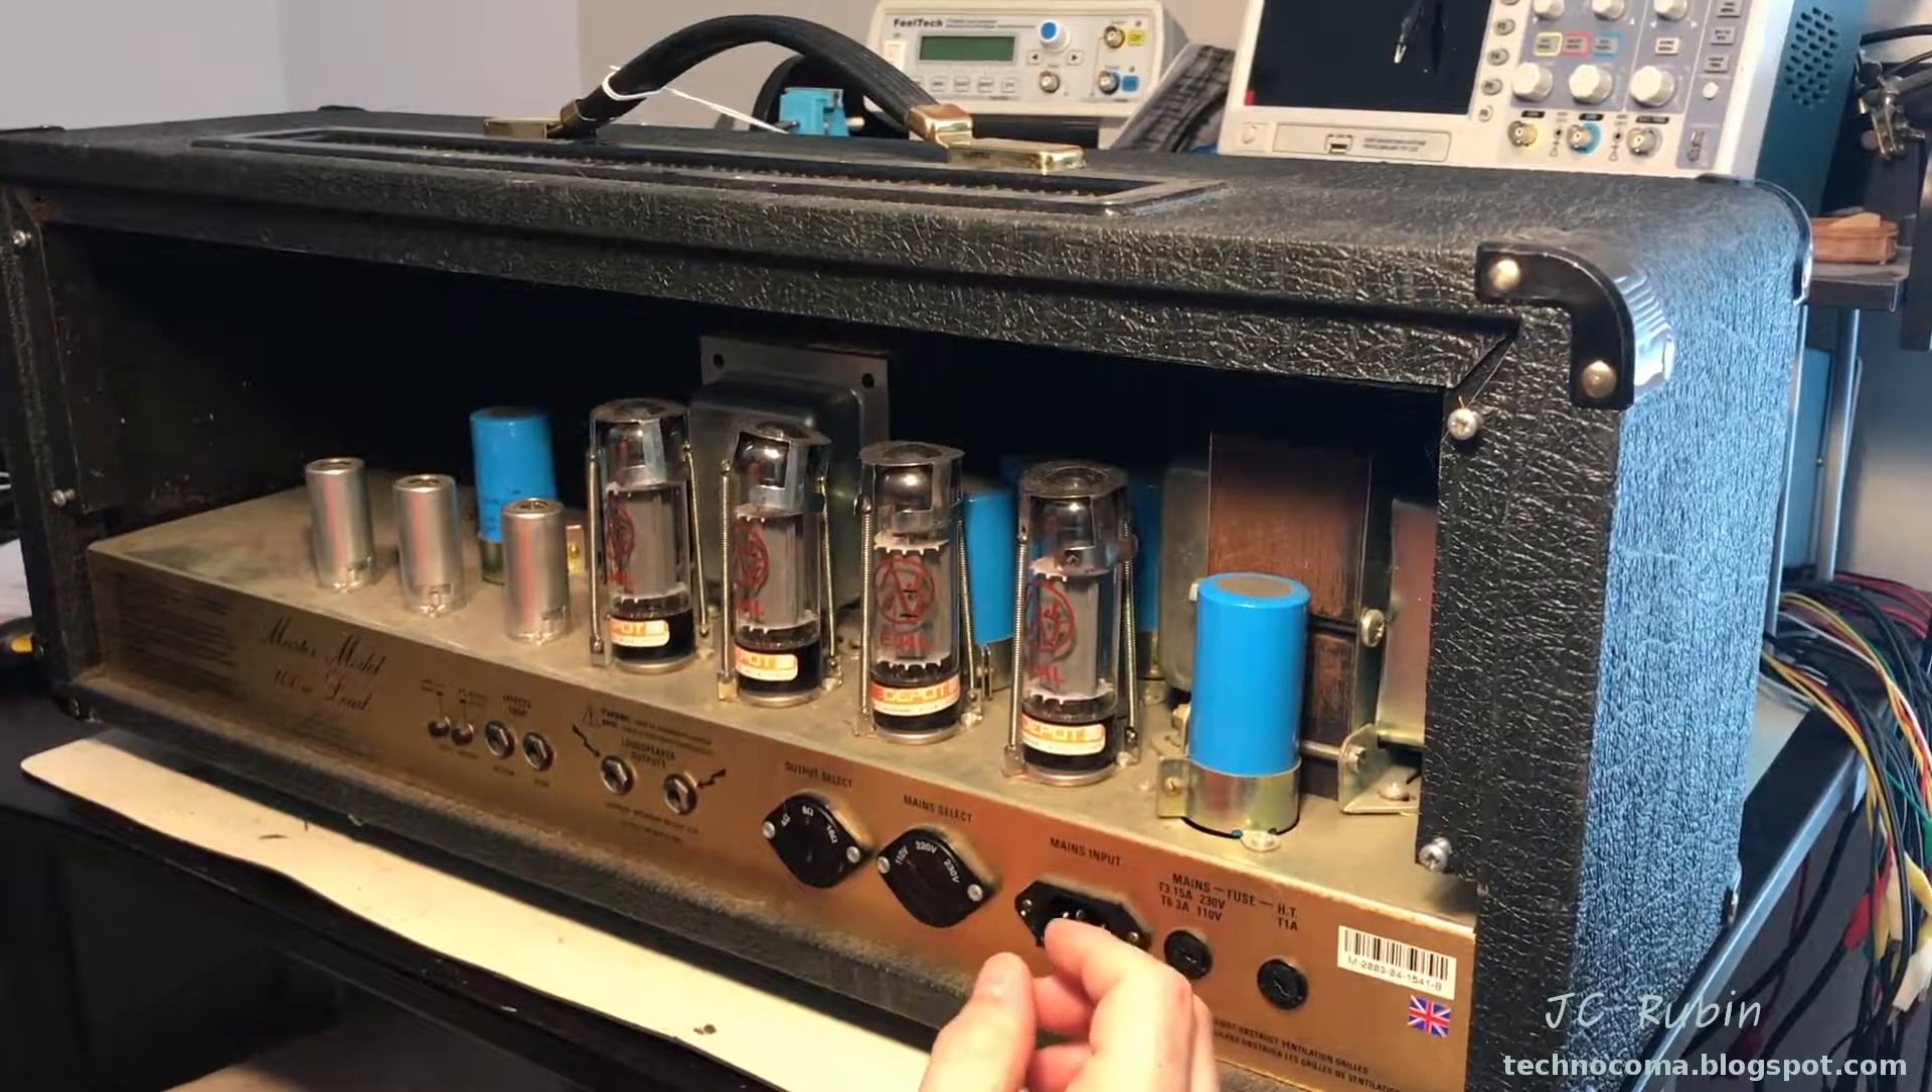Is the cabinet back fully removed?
Yes.